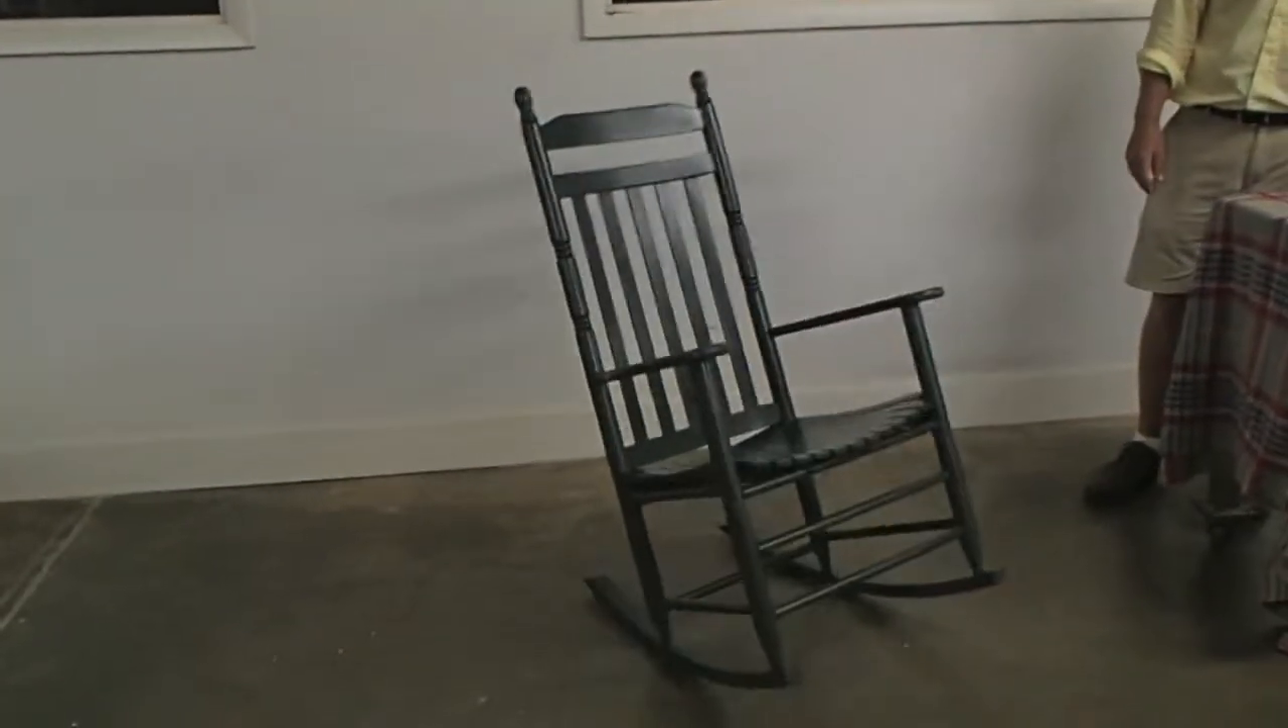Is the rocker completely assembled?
Yes.